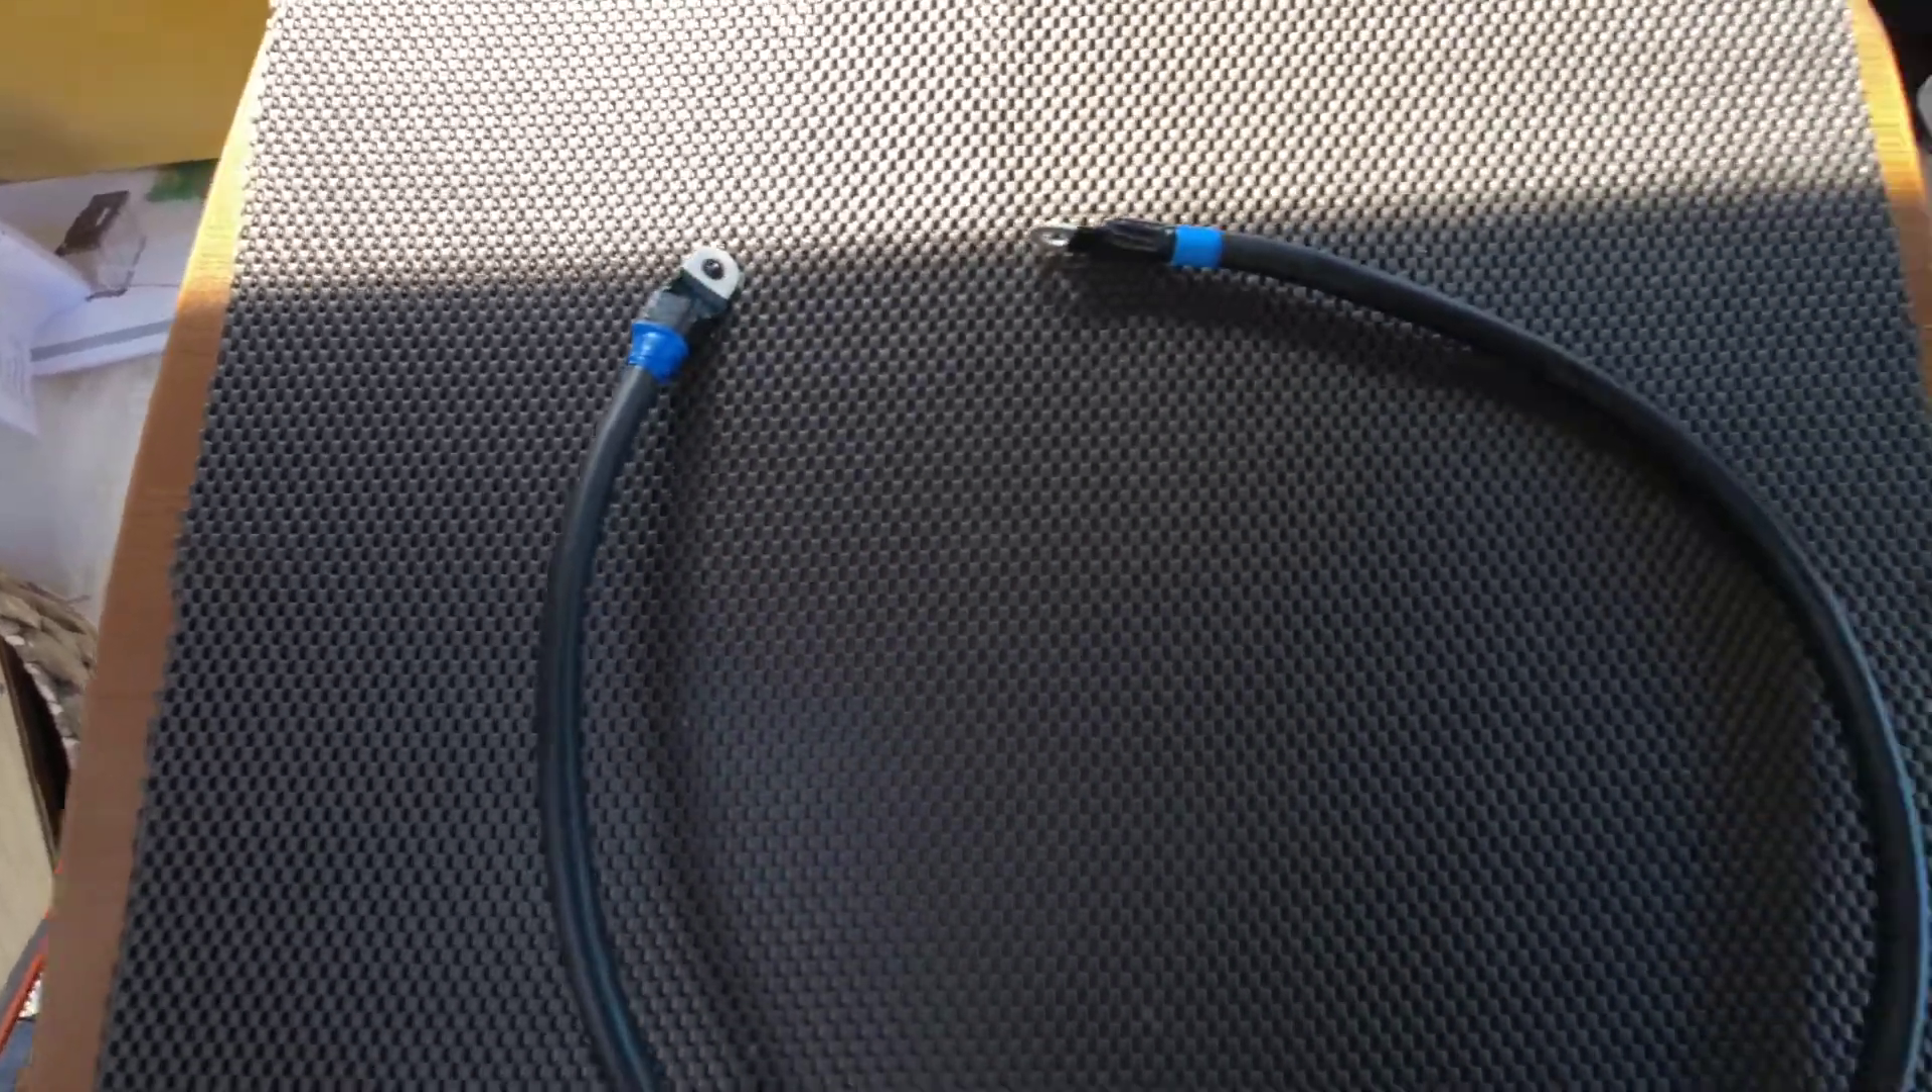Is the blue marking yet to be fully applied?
No.